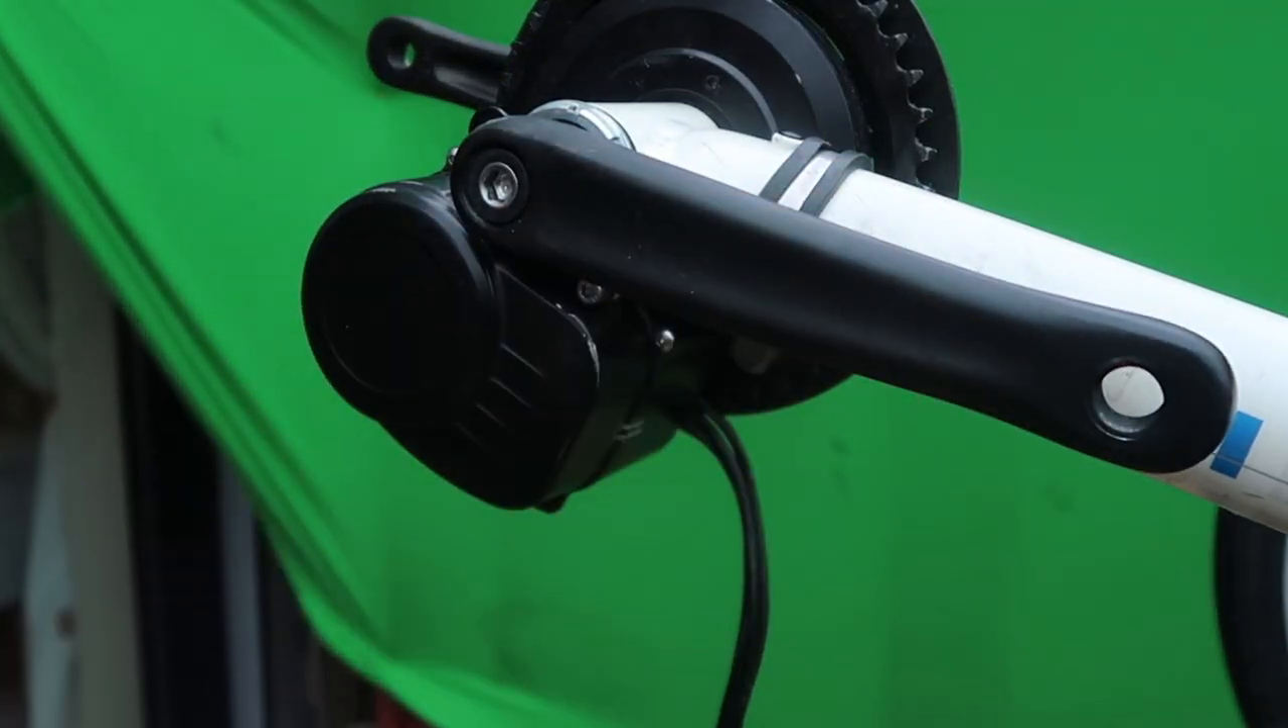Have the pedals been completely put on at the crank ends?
No.